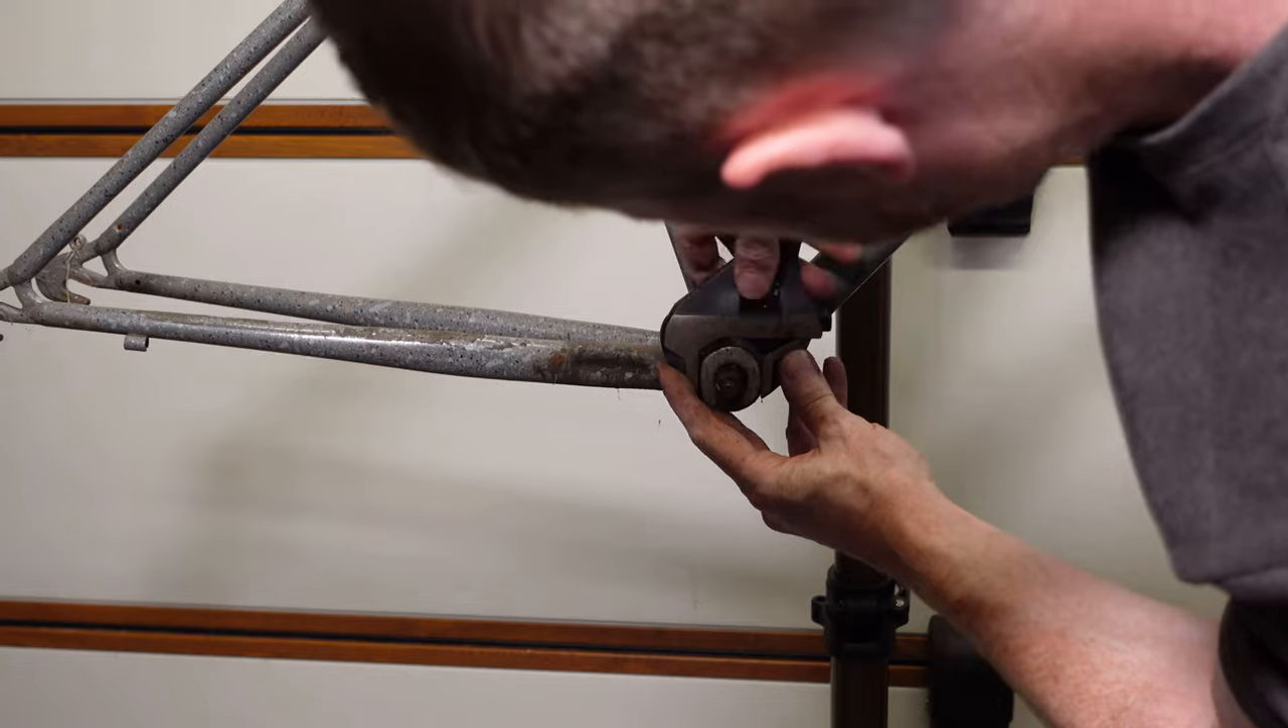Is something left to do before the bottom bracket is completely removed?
Yes.